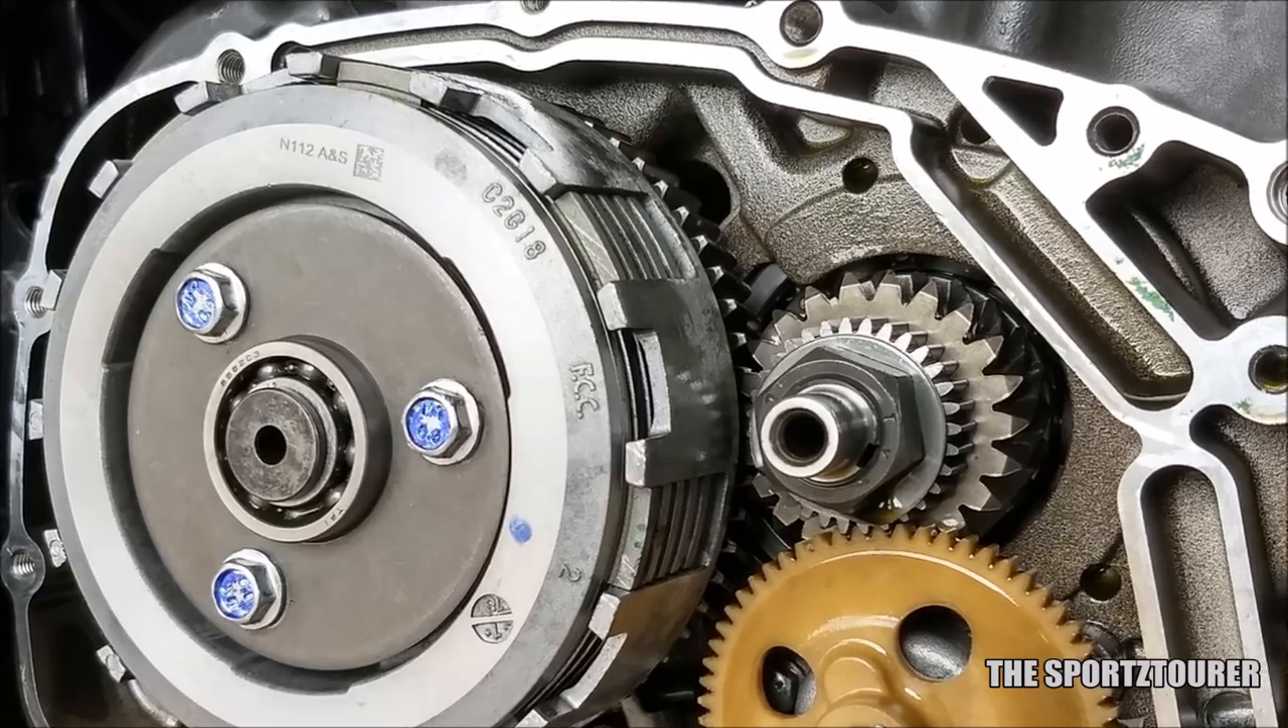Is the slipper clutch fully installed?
Yes.